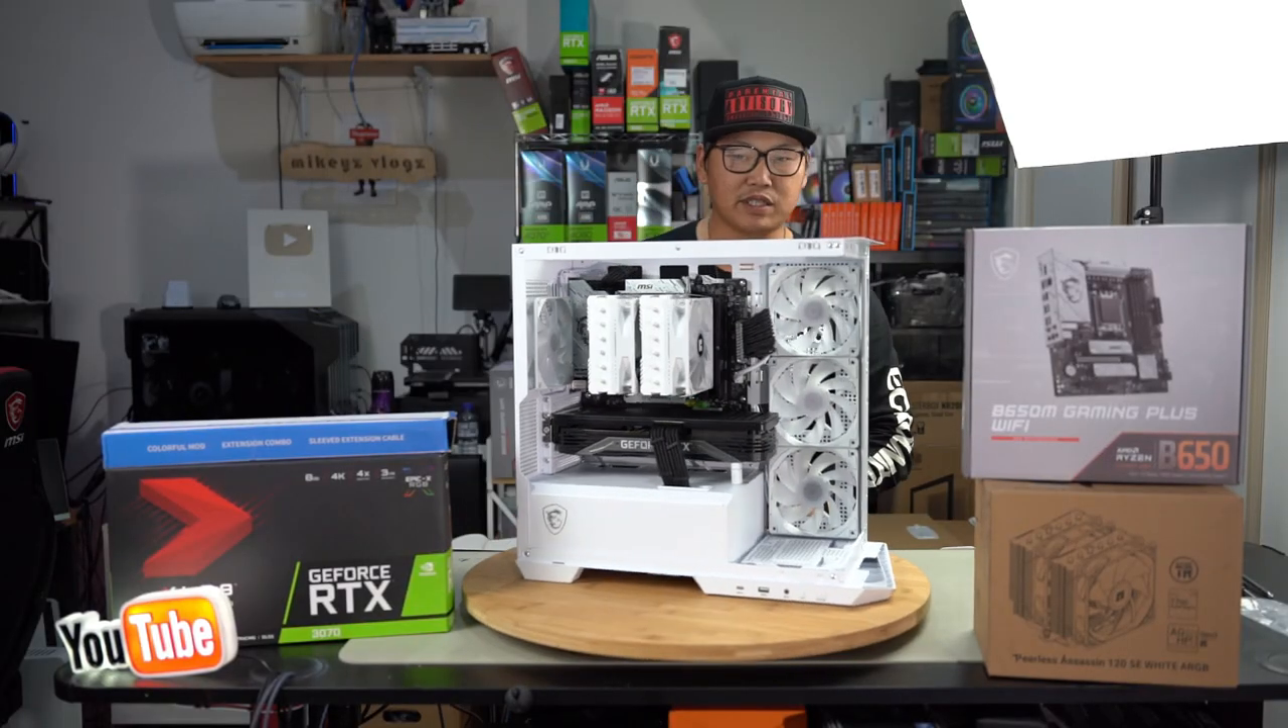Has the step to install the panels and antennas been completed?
No.